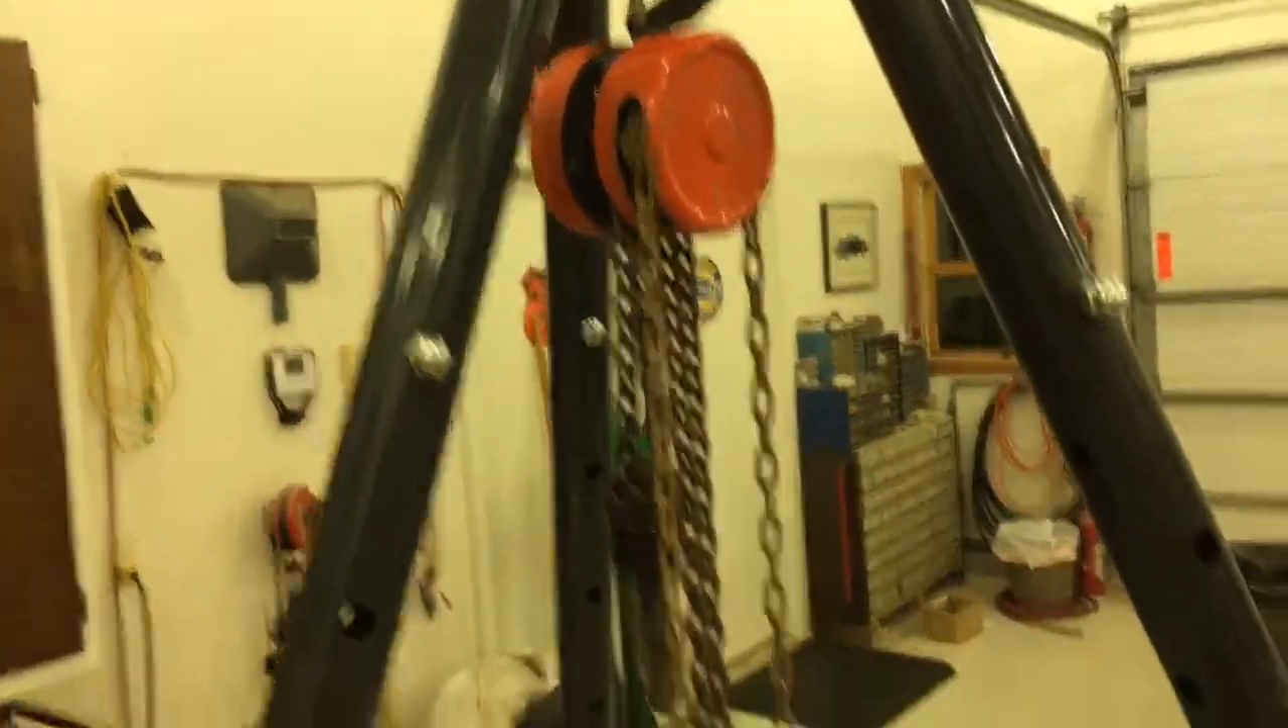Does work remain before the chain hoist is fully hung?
No.